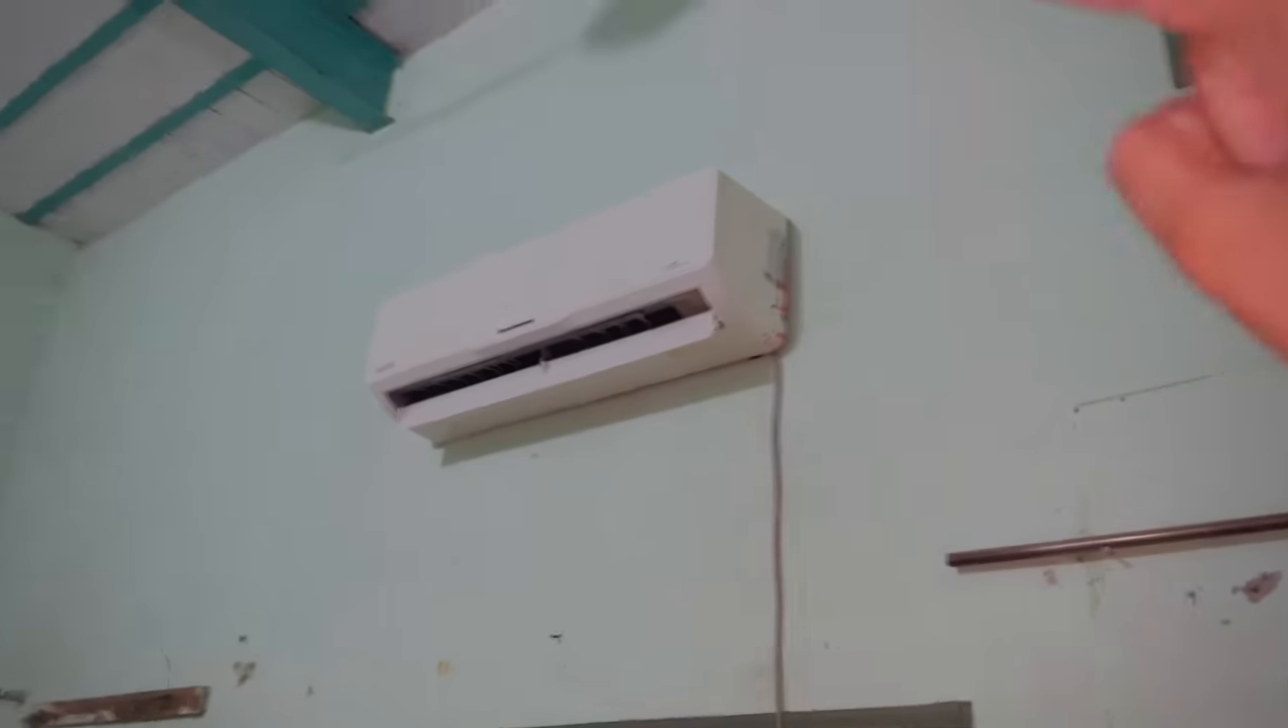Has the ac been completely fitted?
Yes.